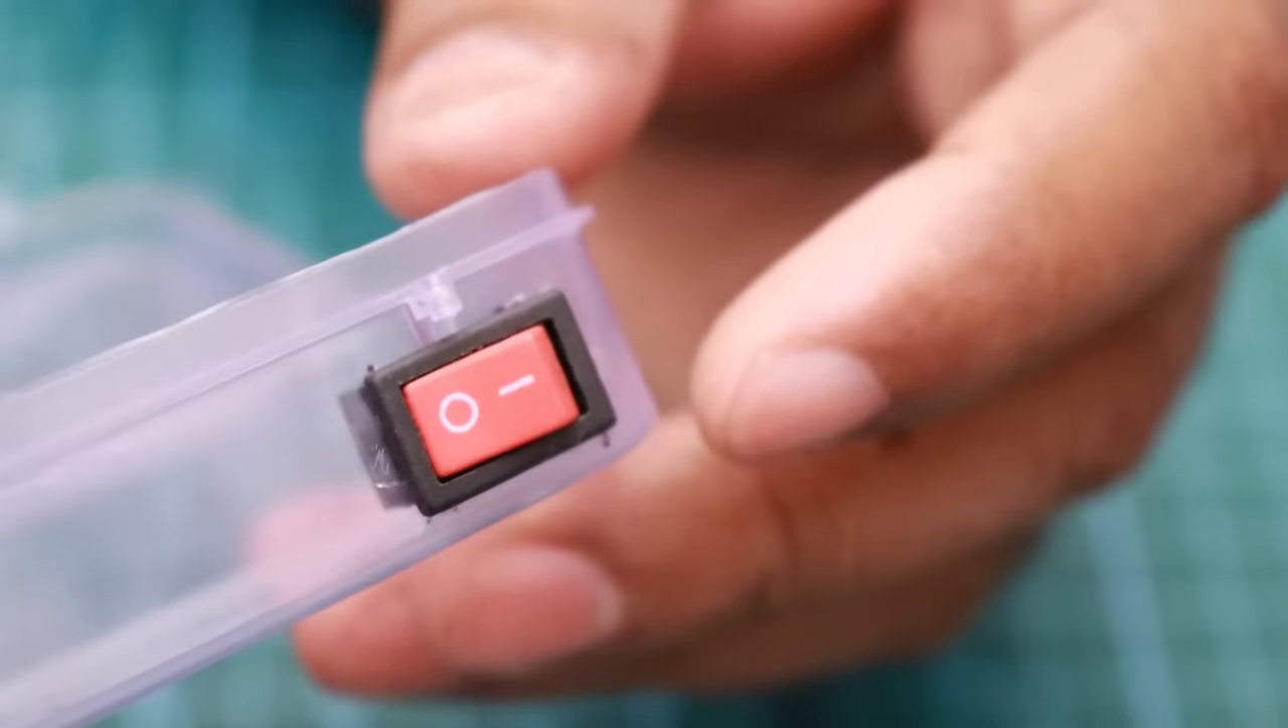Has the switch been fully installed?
Yes.